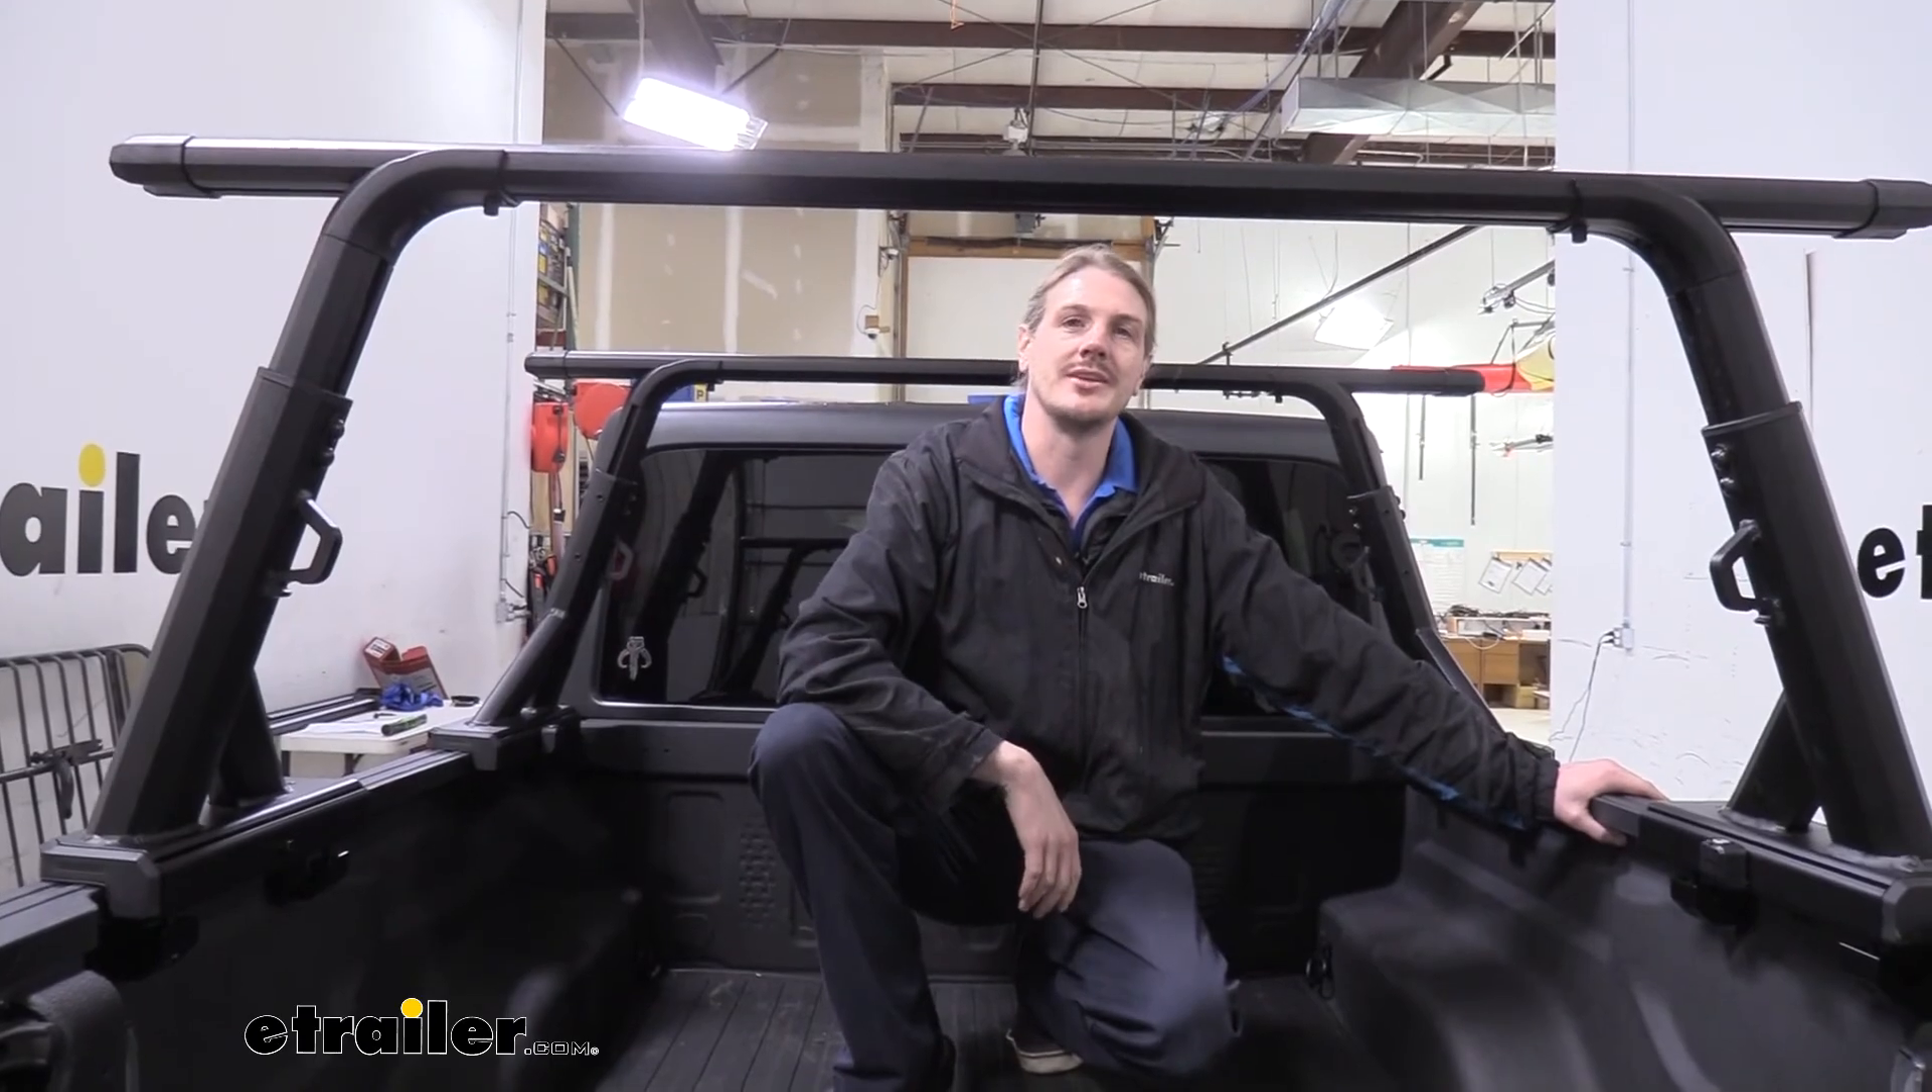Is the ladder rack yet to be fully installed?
No.